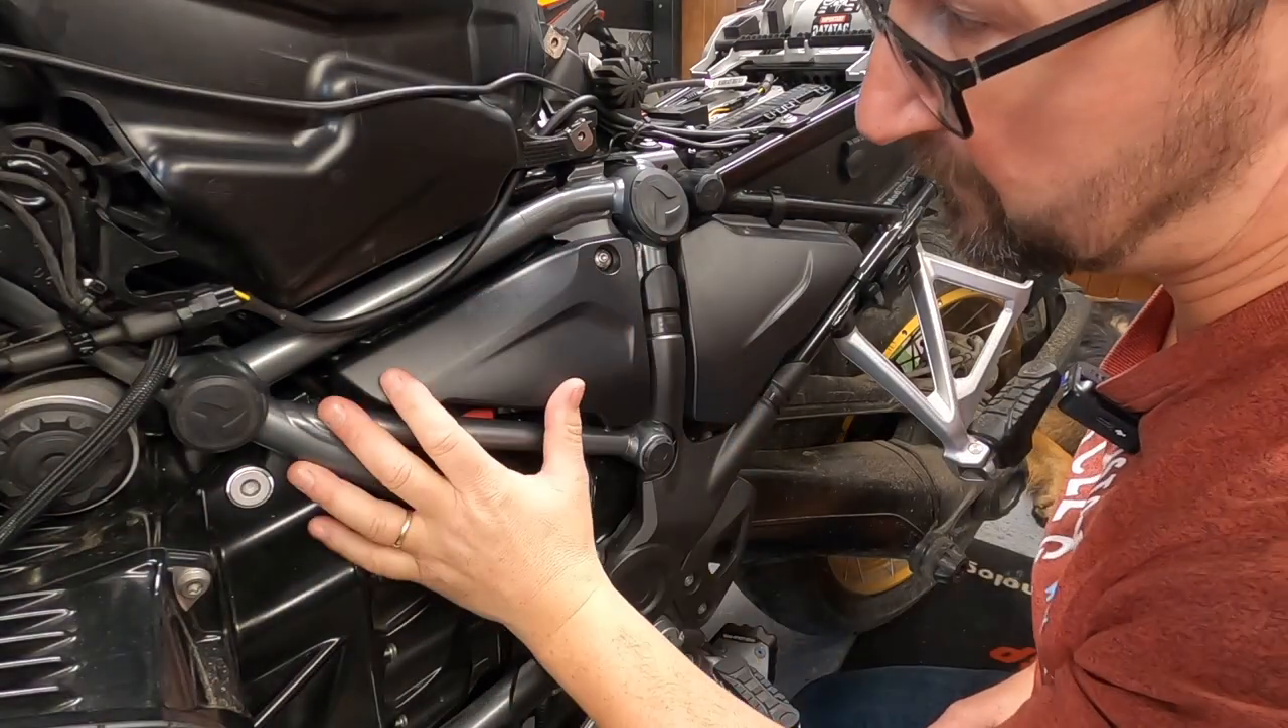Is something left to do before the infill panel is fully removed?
Yes.